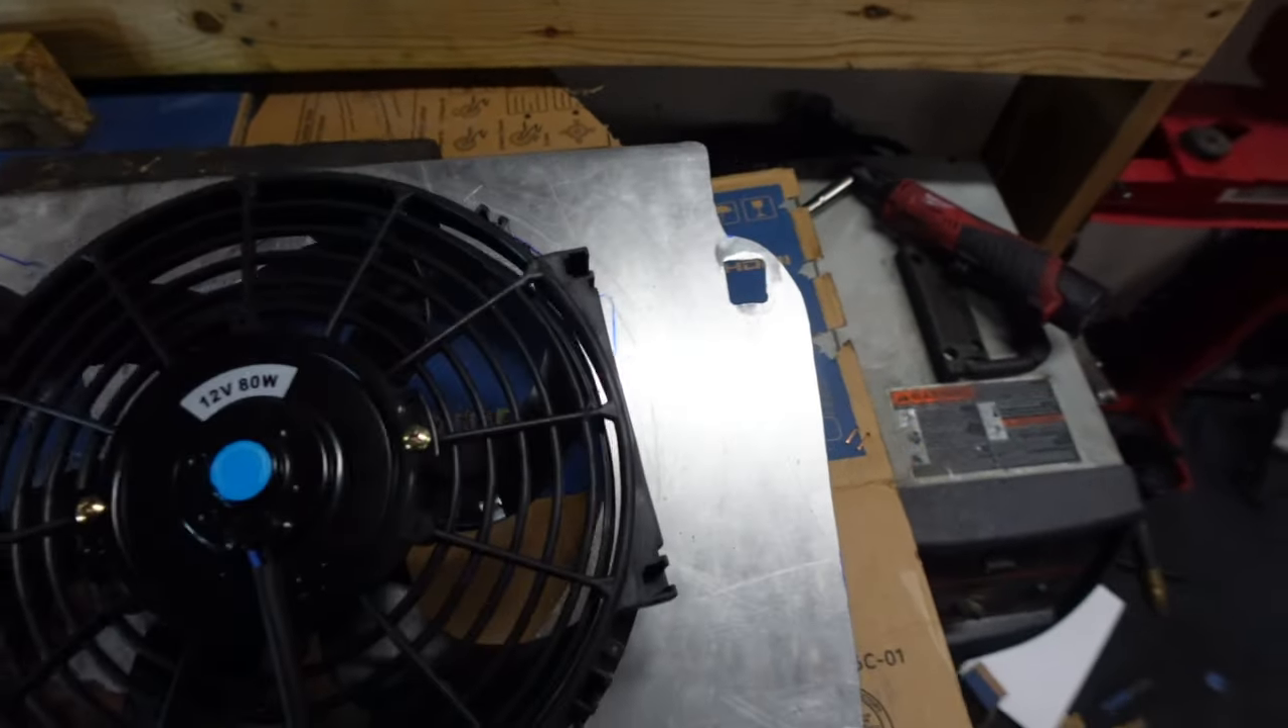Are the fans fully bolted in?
No.